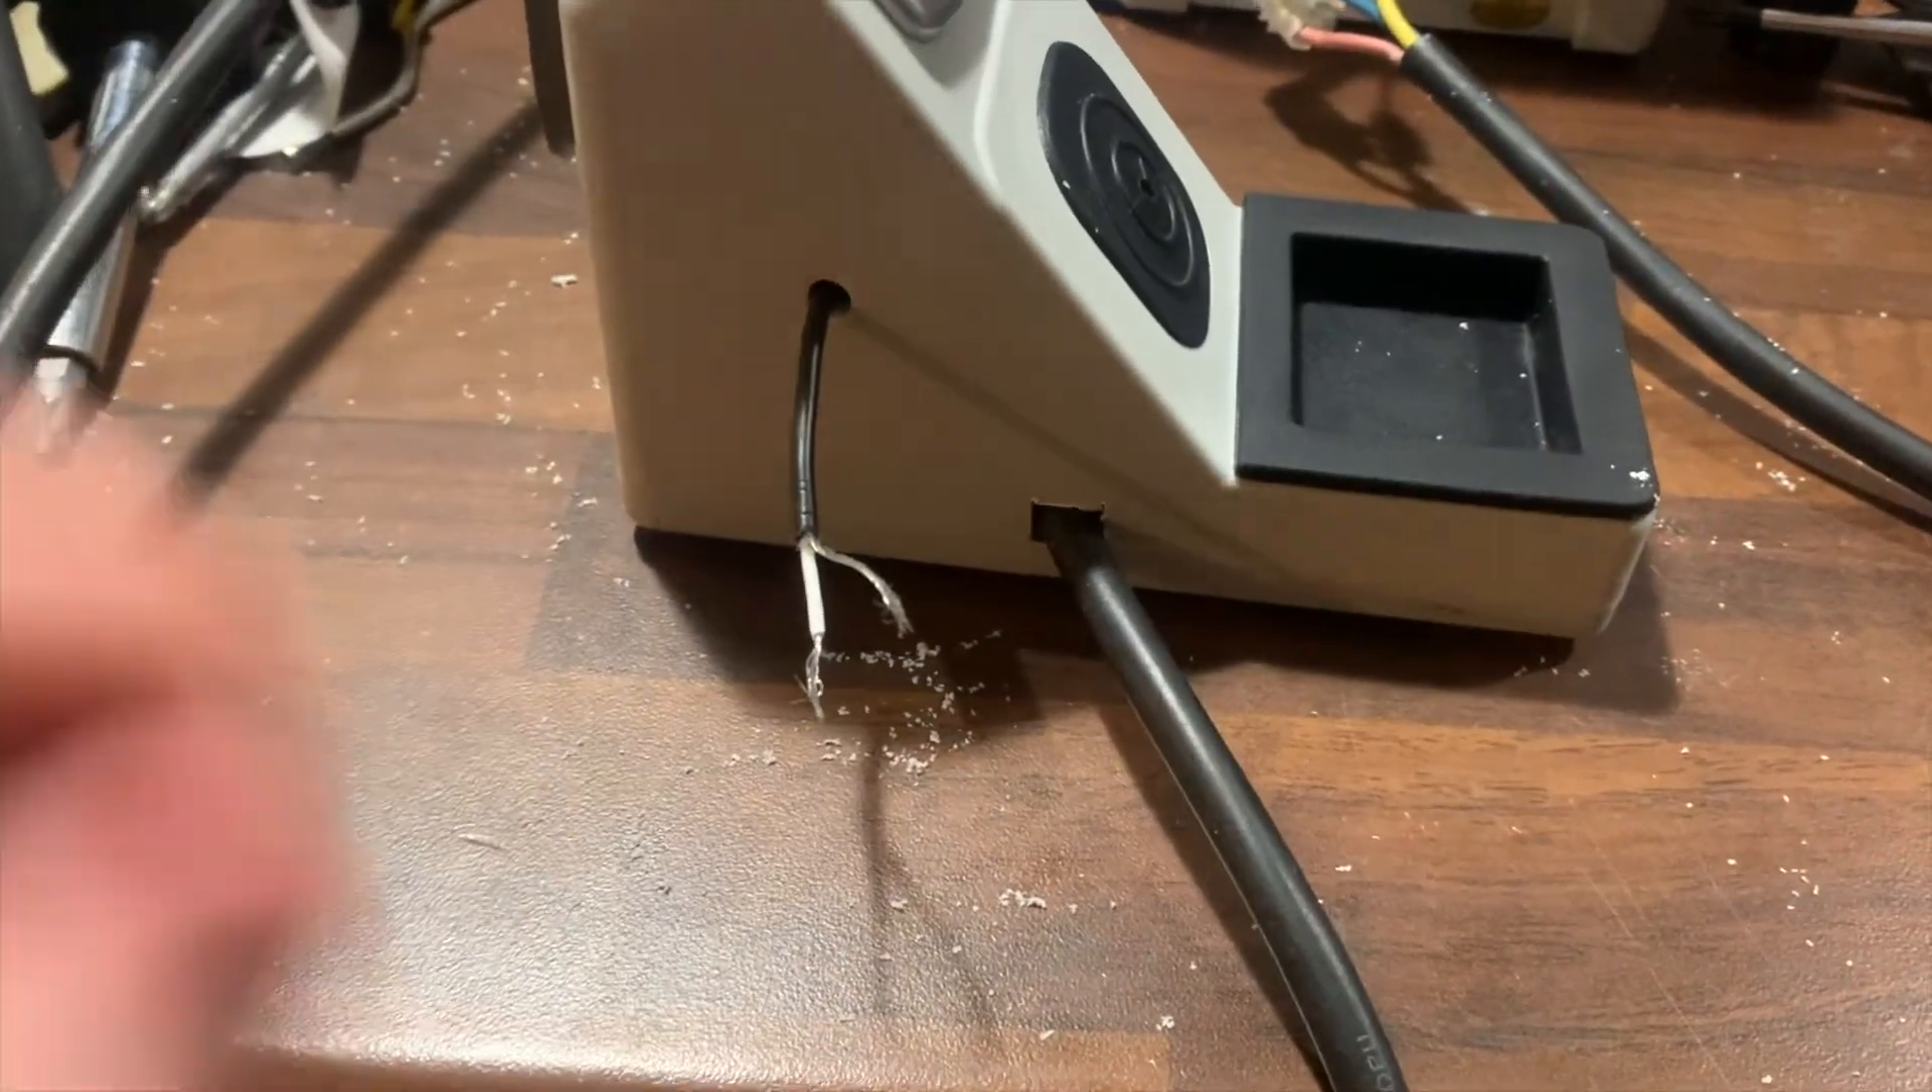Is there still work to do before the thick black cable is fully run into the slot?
No.